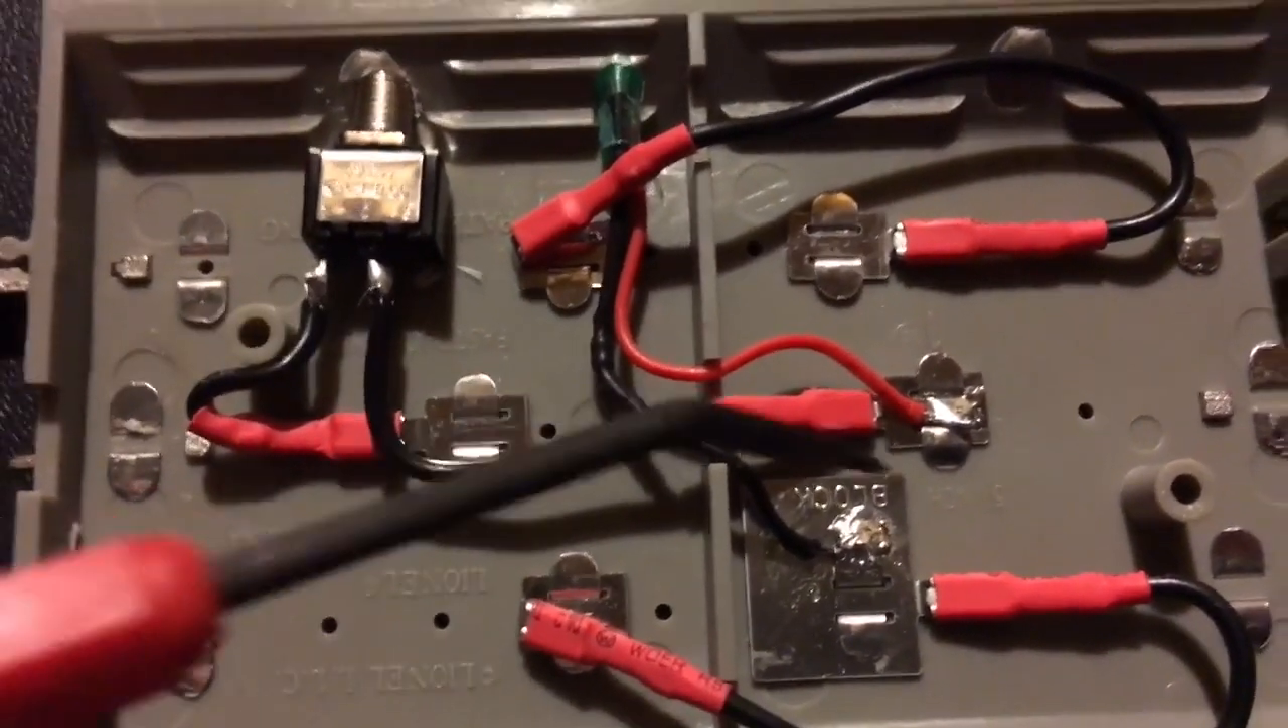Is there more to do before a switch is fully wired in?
No.